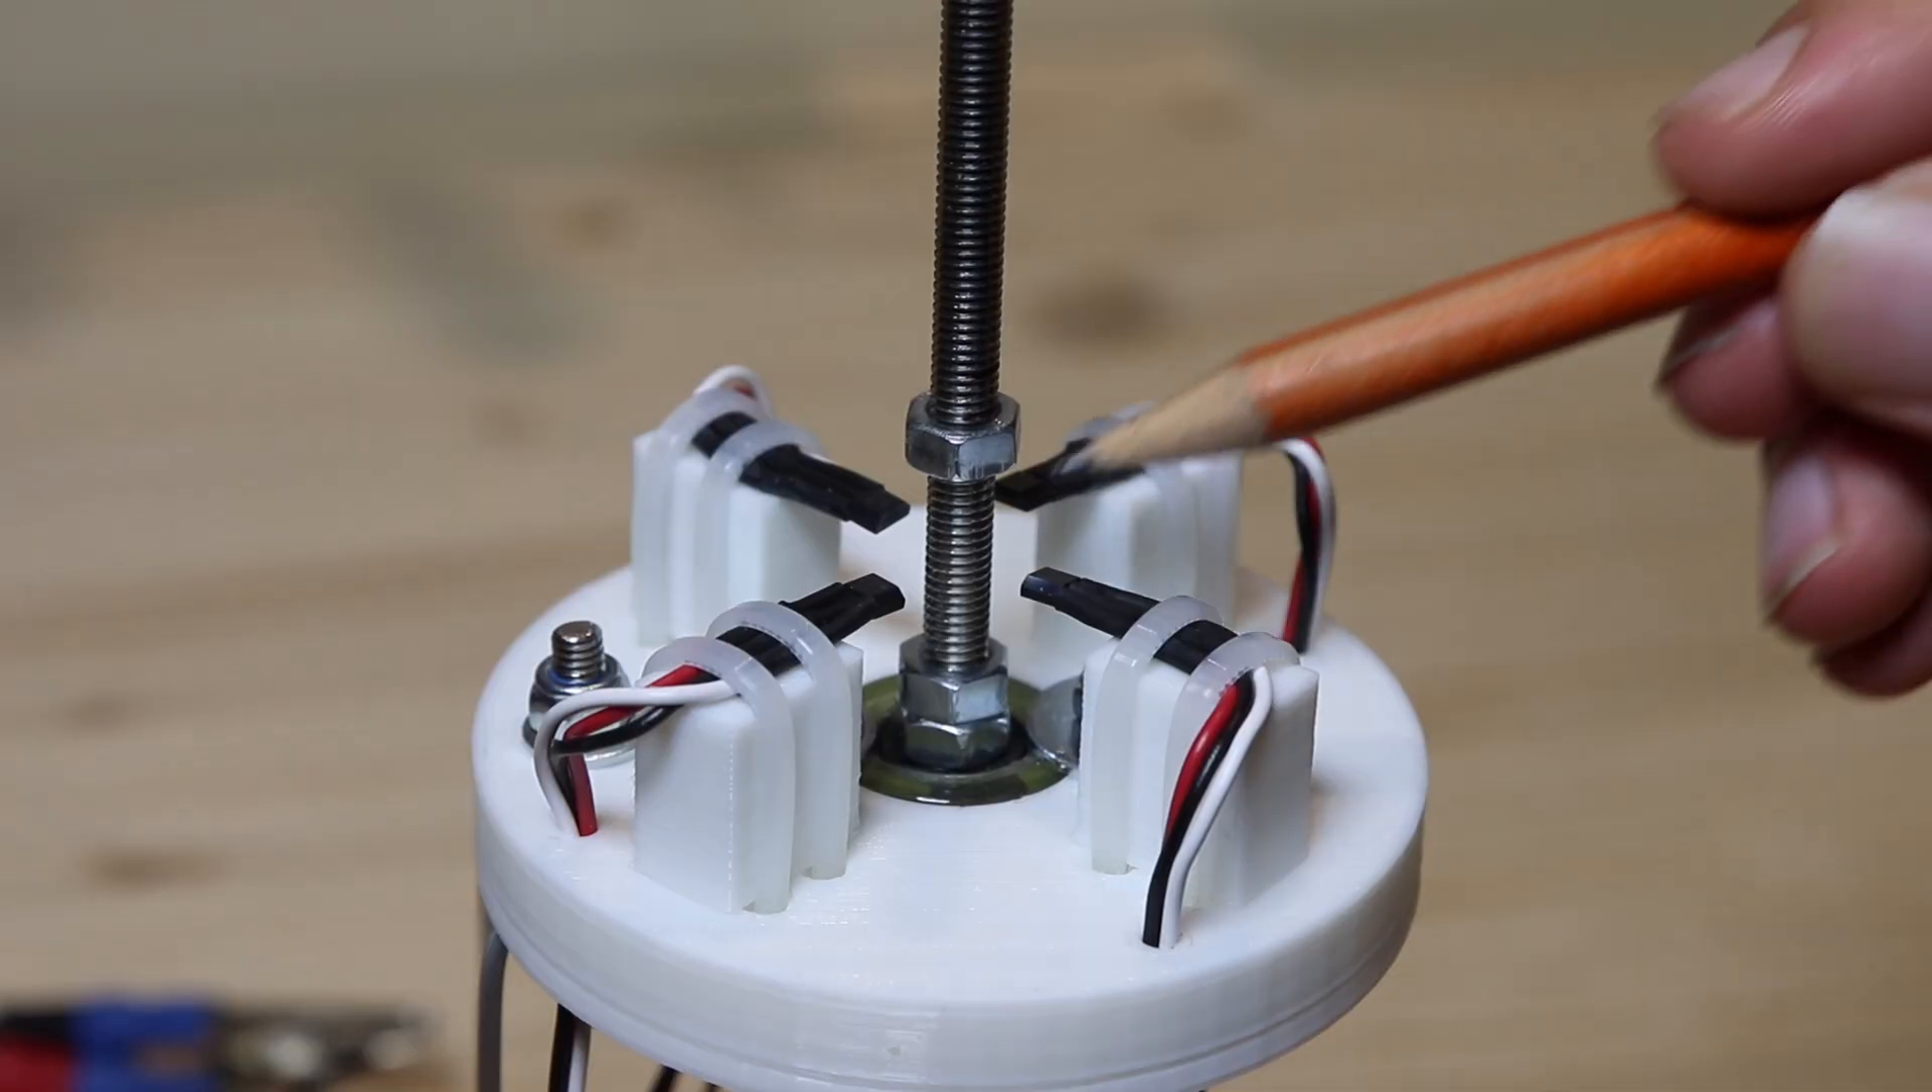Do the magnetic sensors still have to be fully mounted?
No.